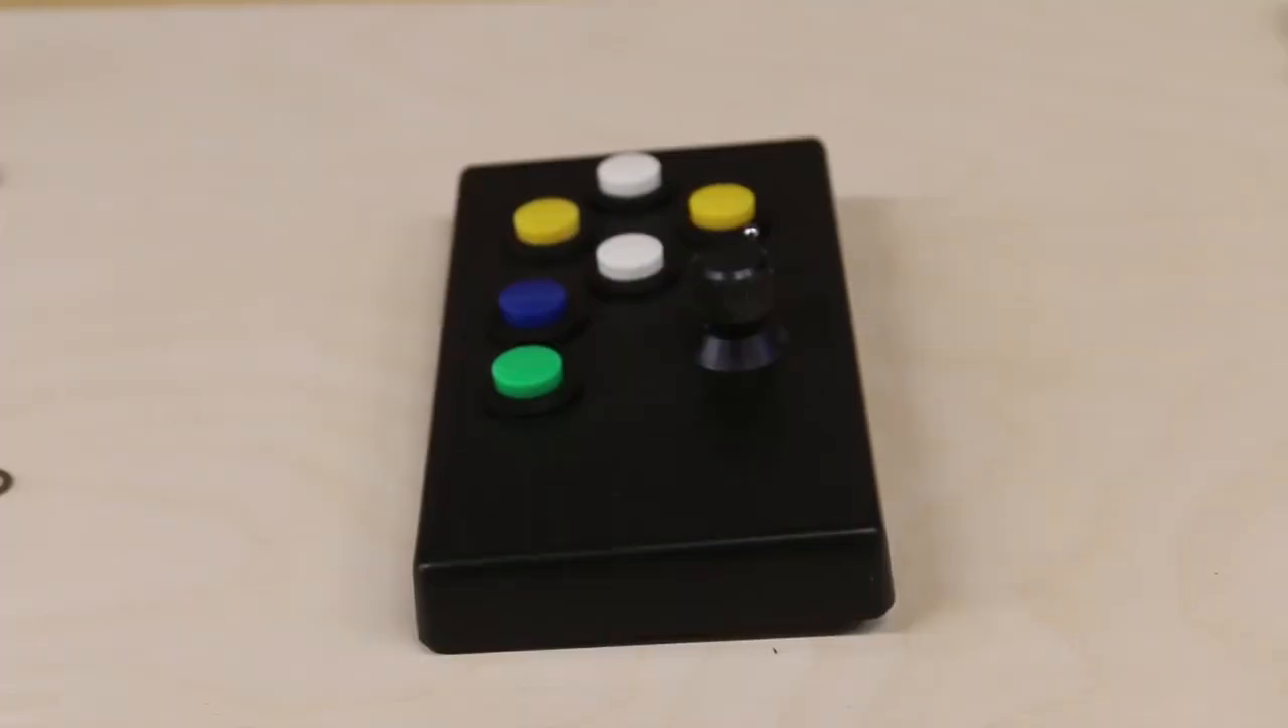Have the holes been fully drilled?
Yes.